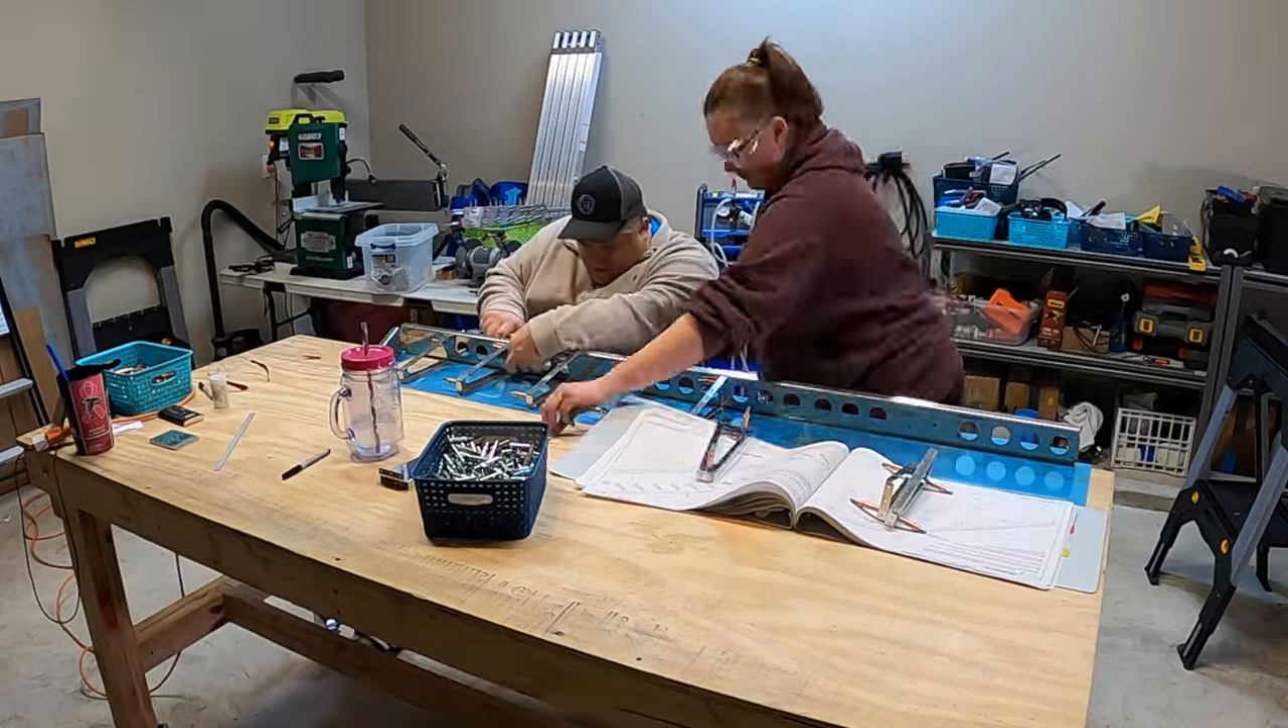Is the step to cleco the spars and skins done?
No.